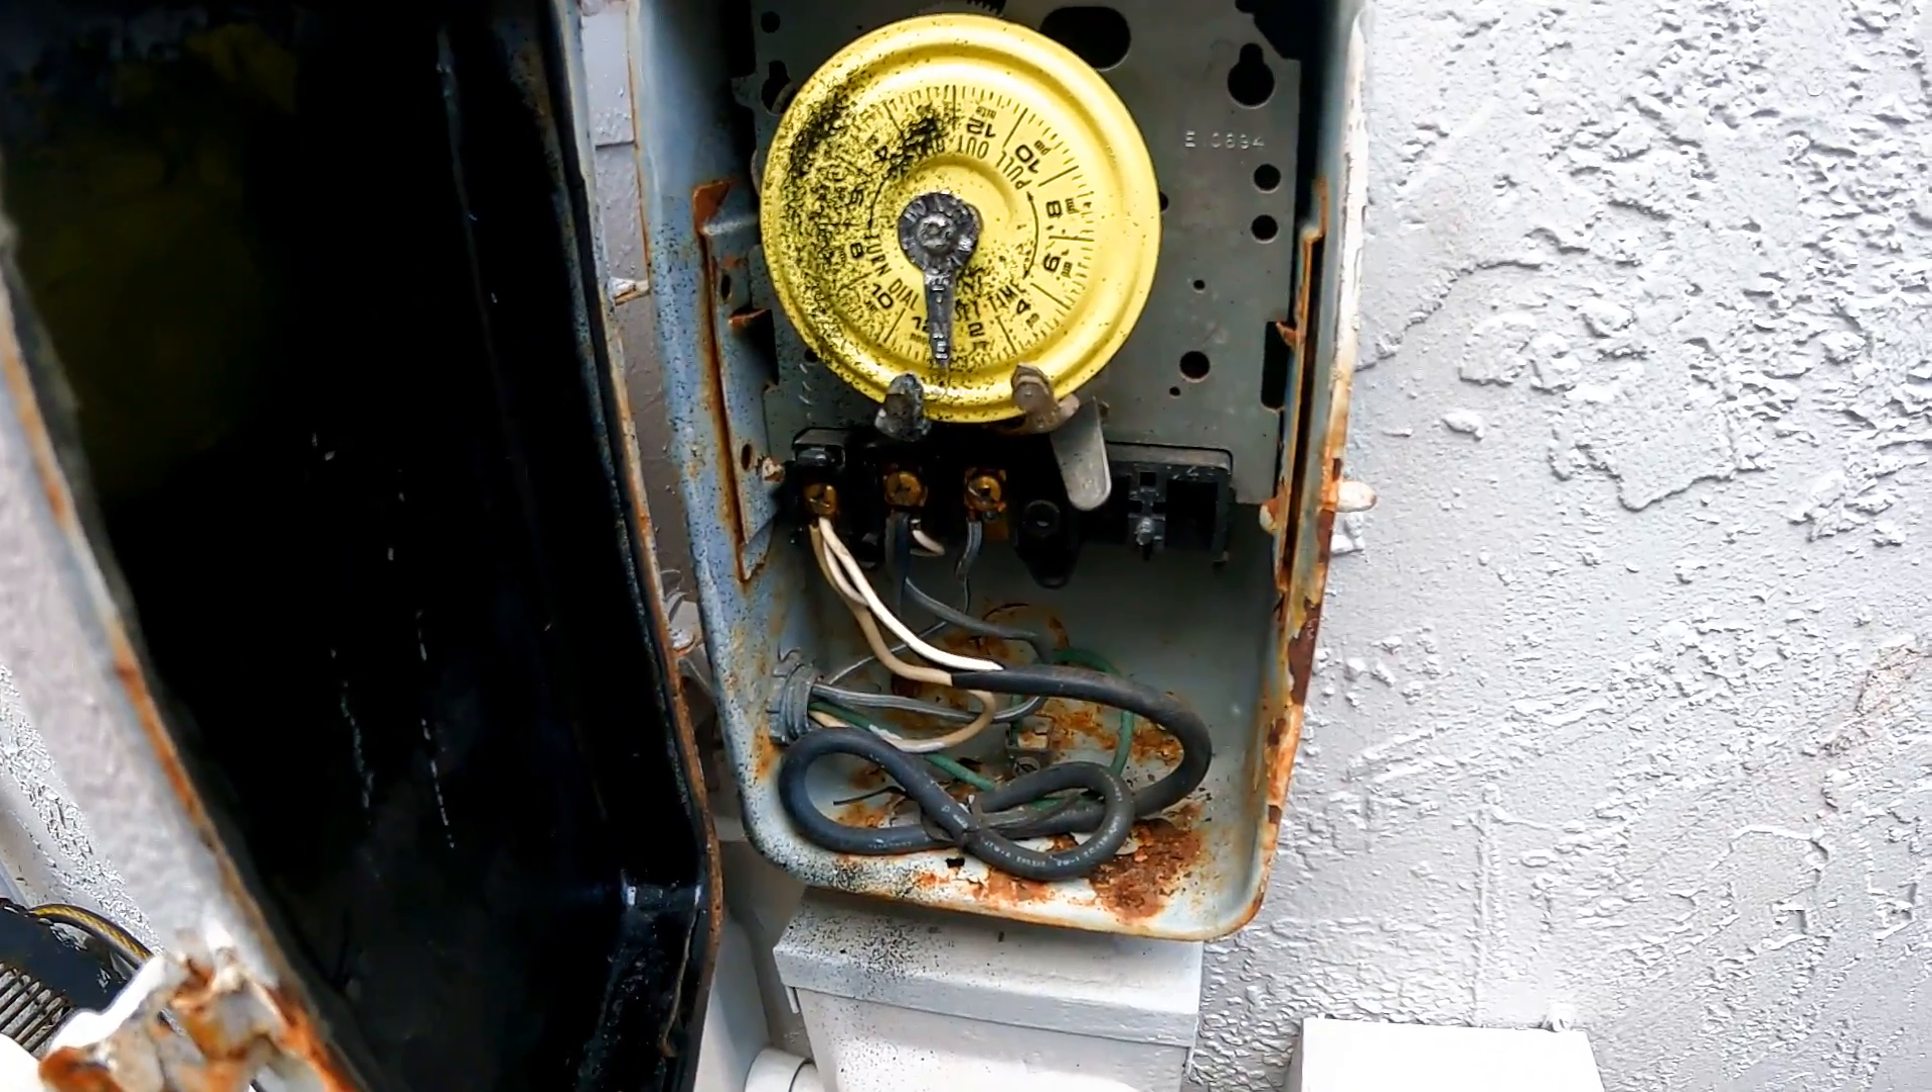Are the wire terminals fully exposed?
Yes.